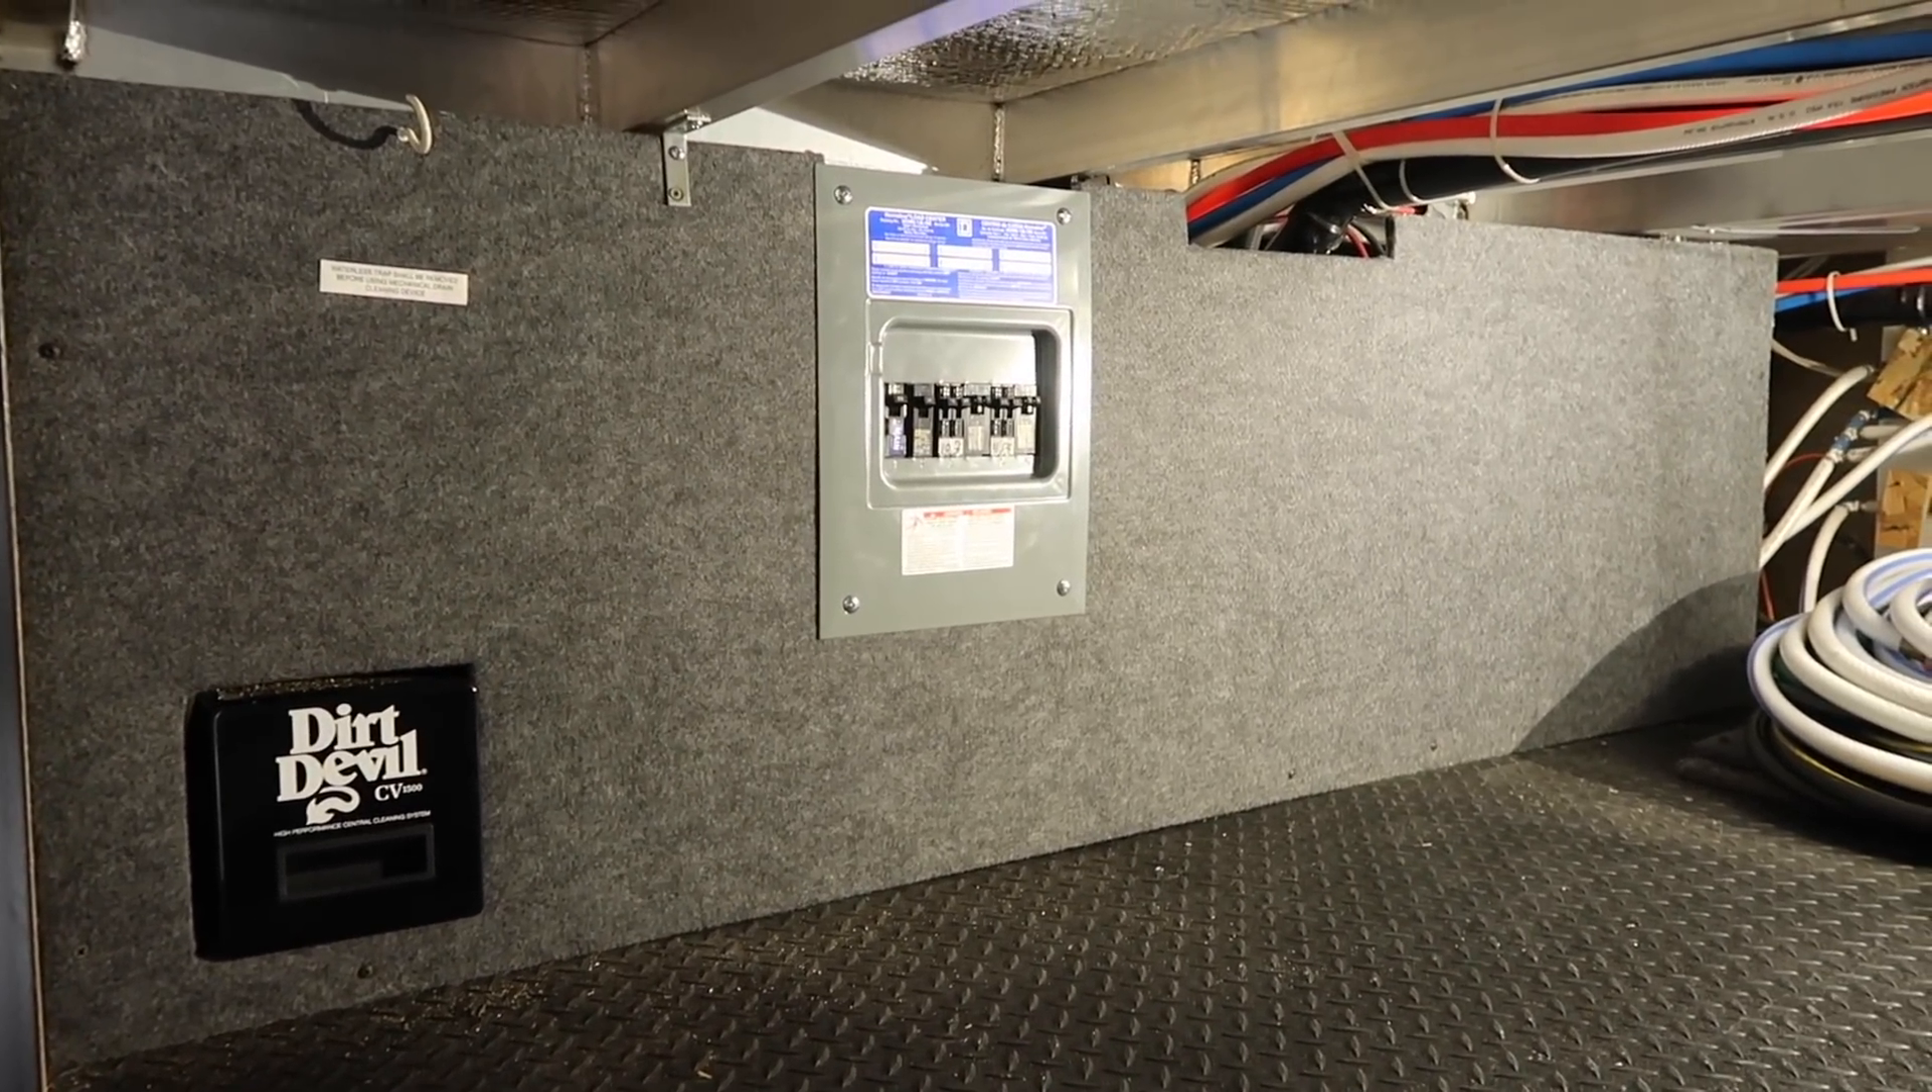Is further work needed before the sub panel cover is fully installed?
No.